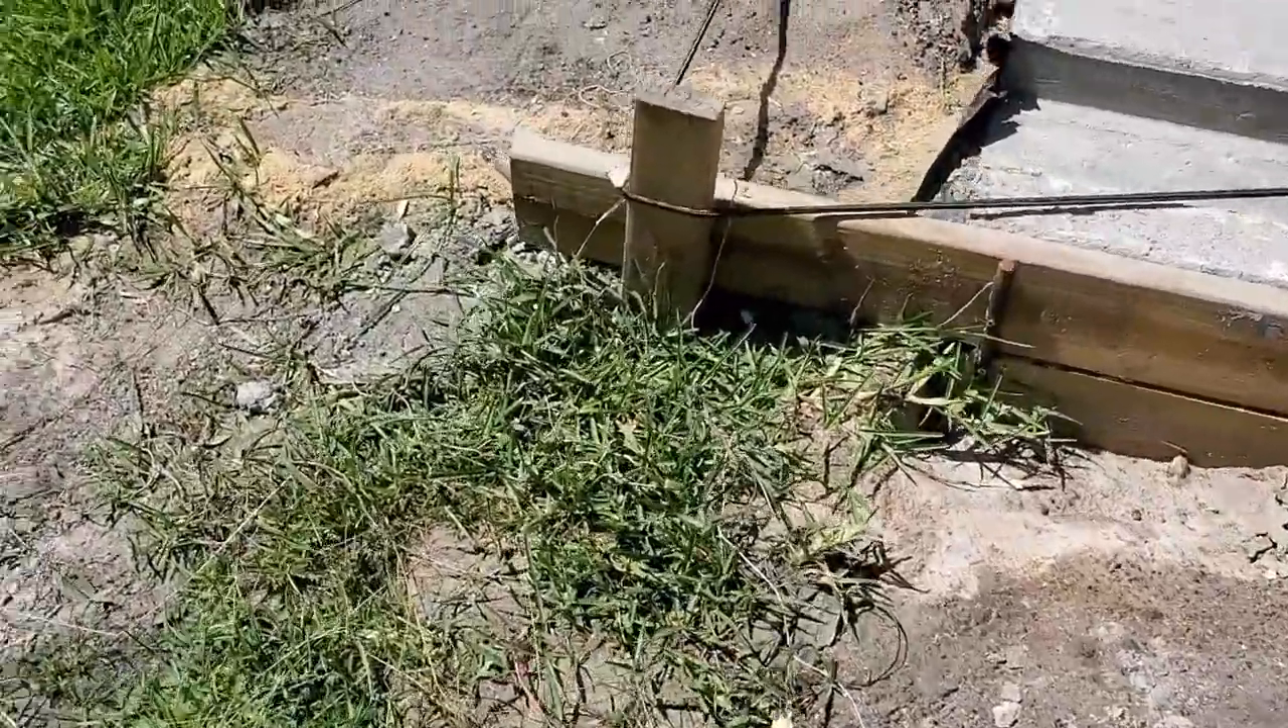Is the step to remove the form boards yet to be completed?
Yes.